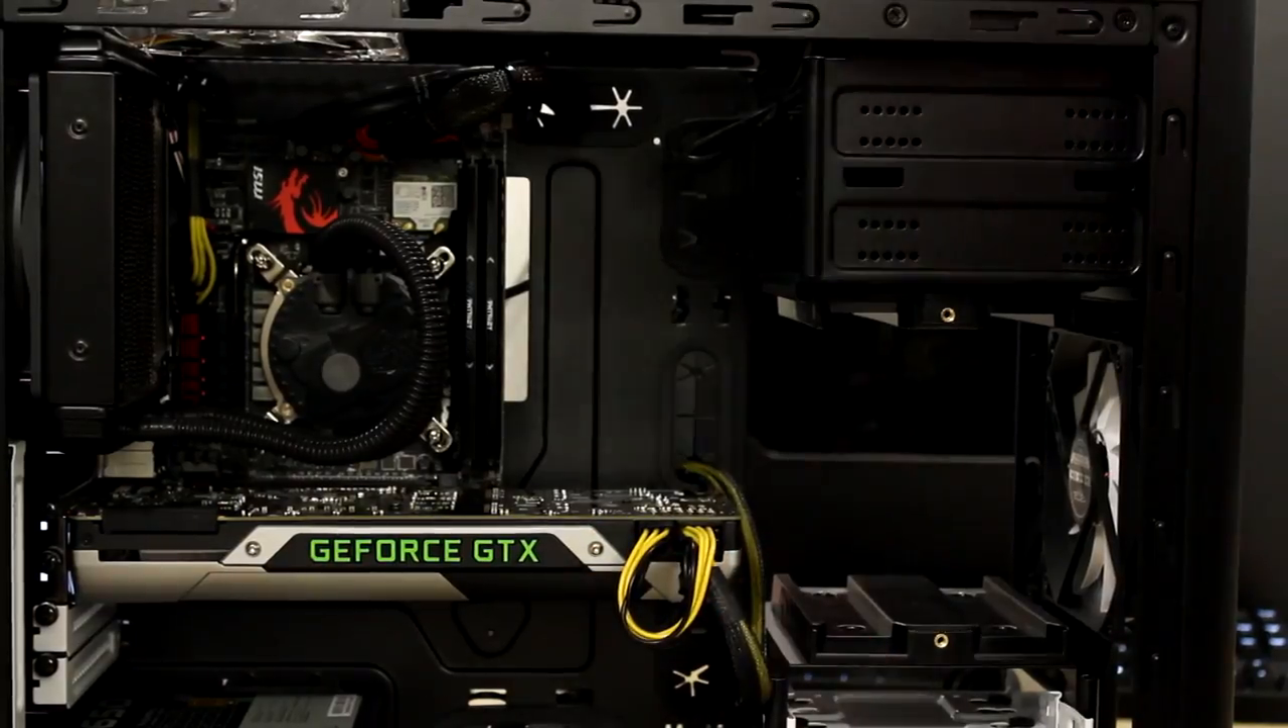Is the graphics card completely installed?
Yes.